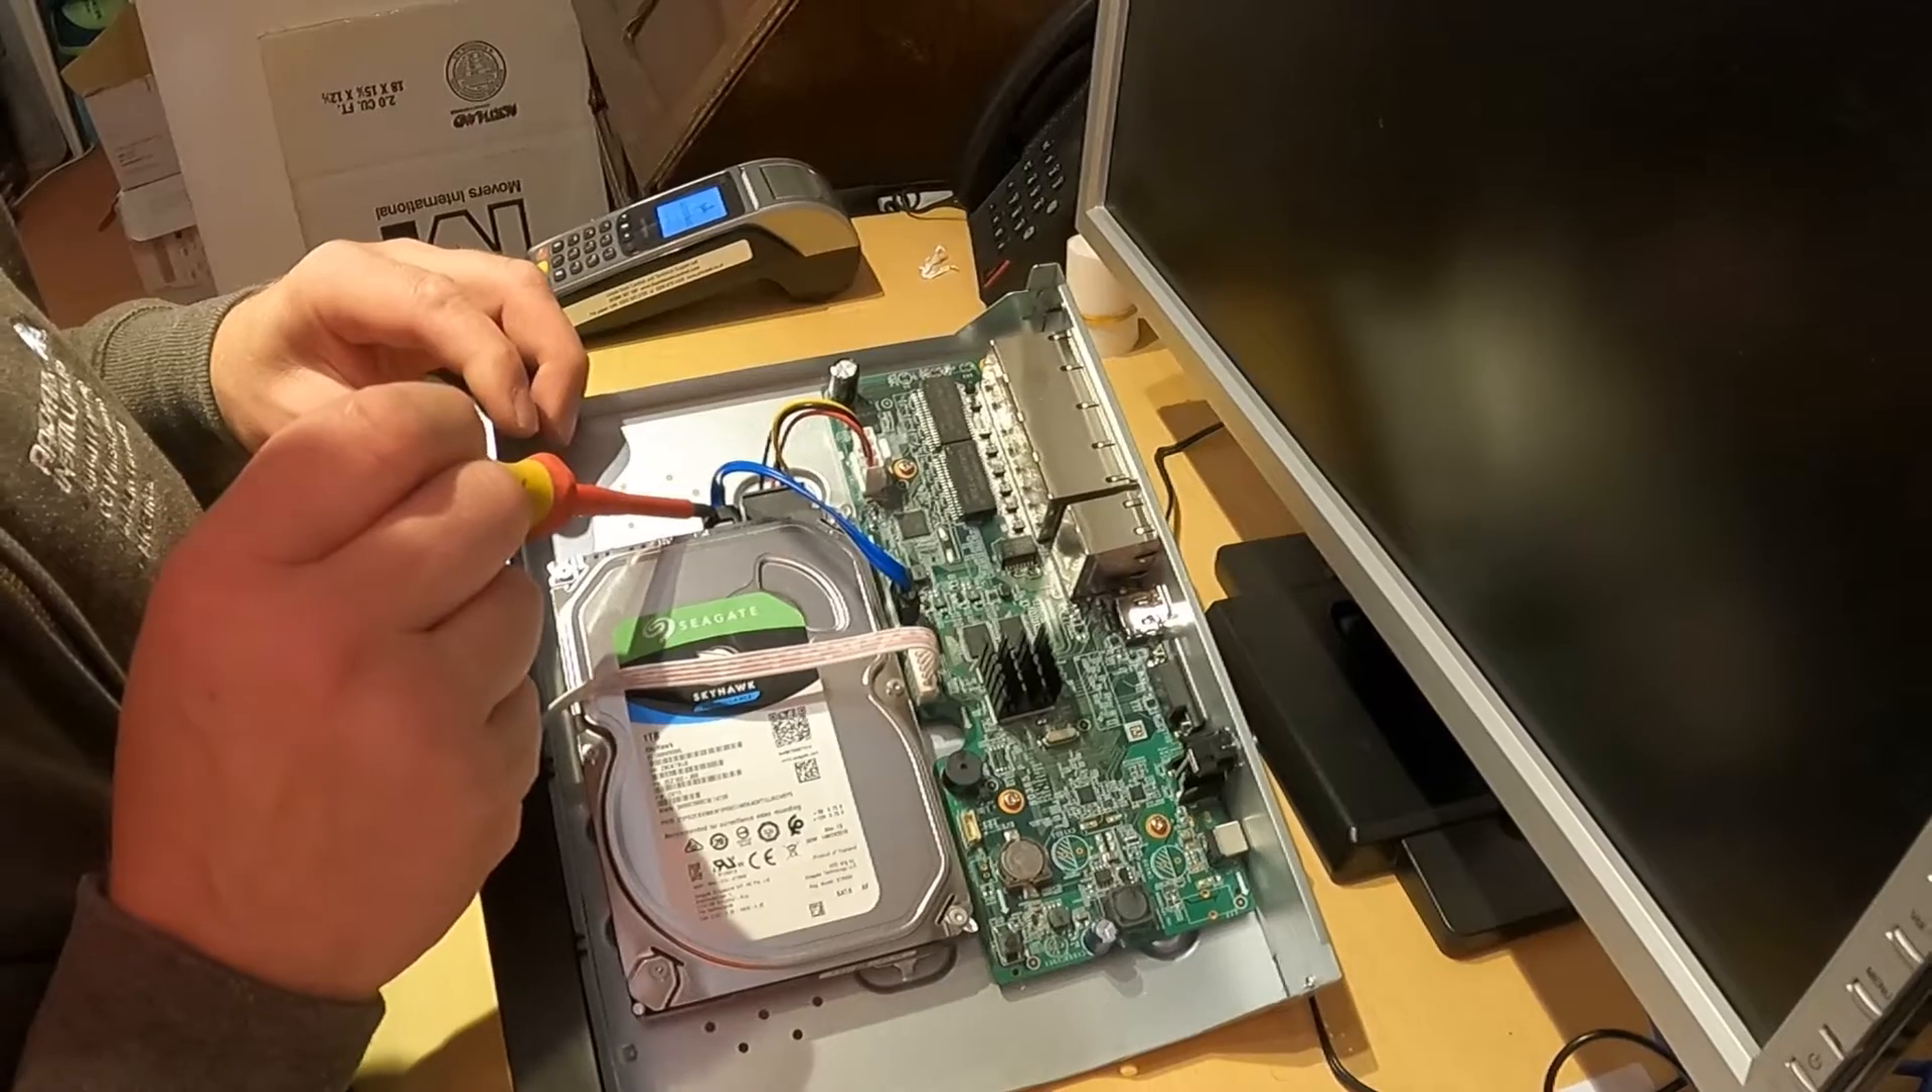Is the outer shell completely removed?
Yes.